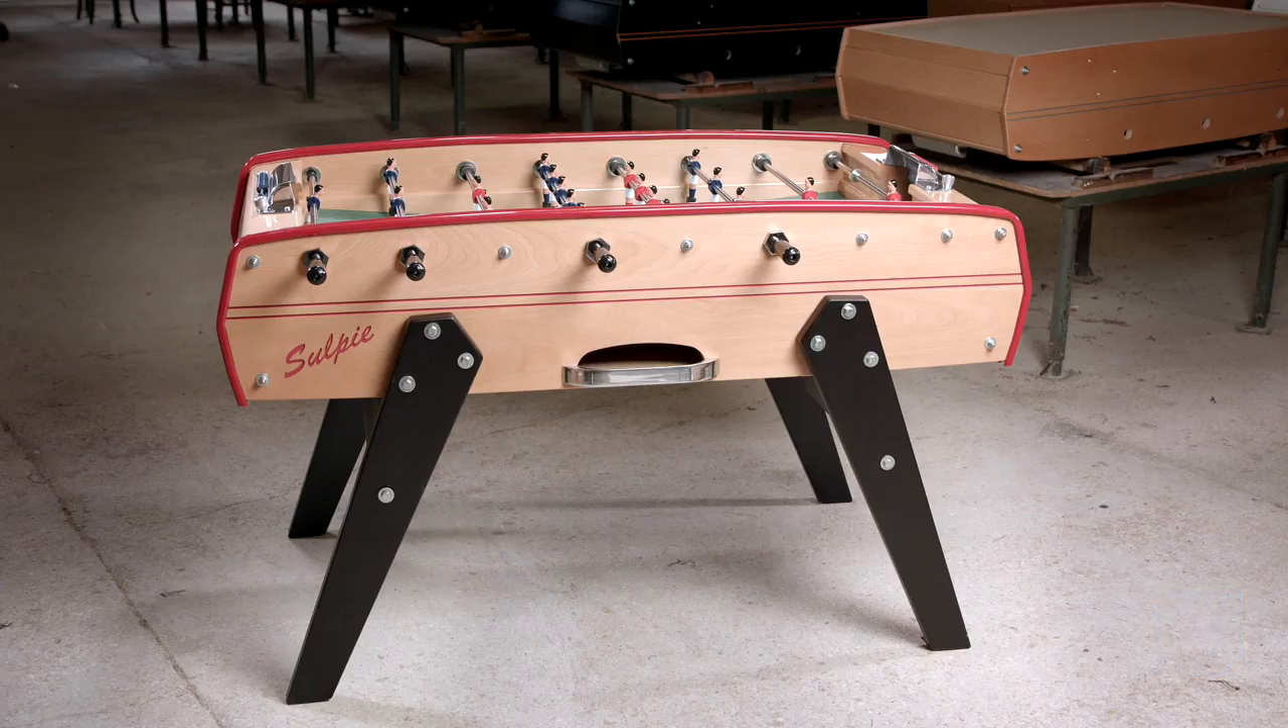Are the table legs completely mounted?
Yes.